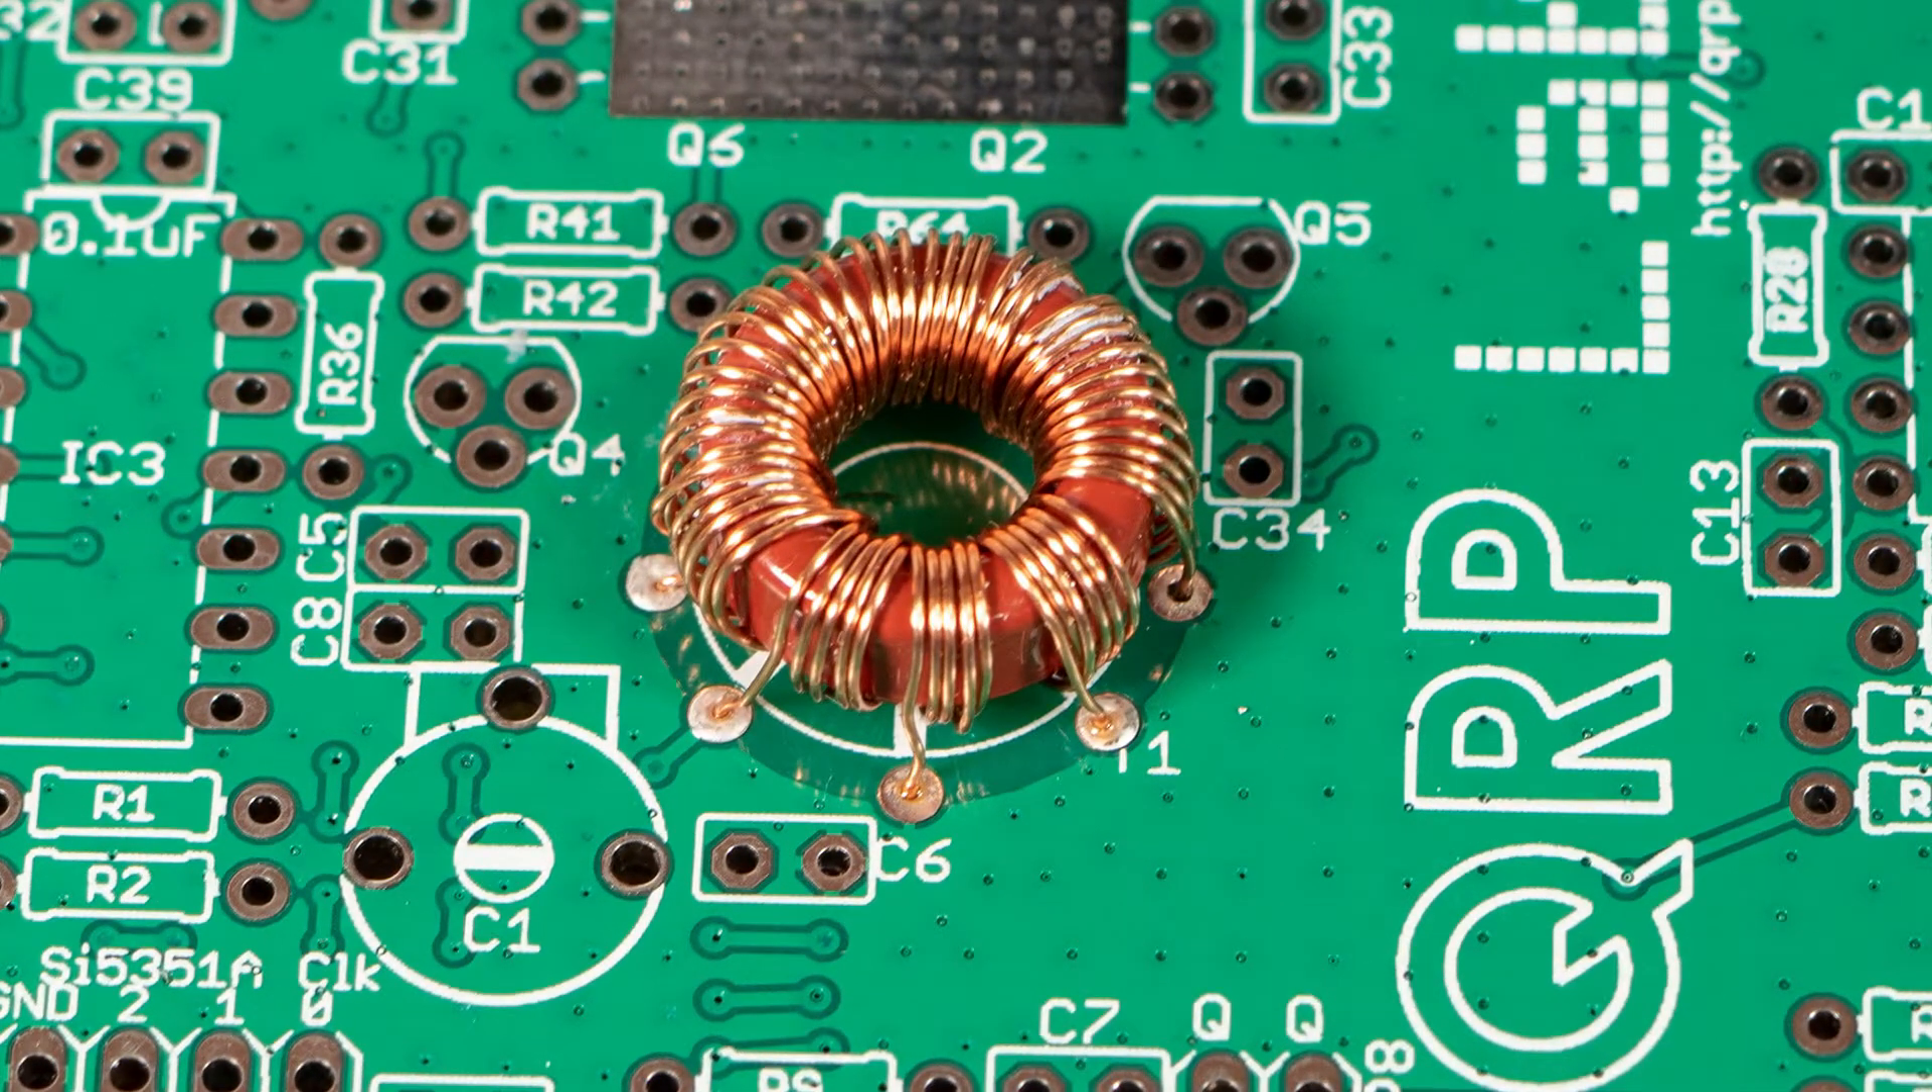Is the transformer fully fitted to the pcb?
Yes.